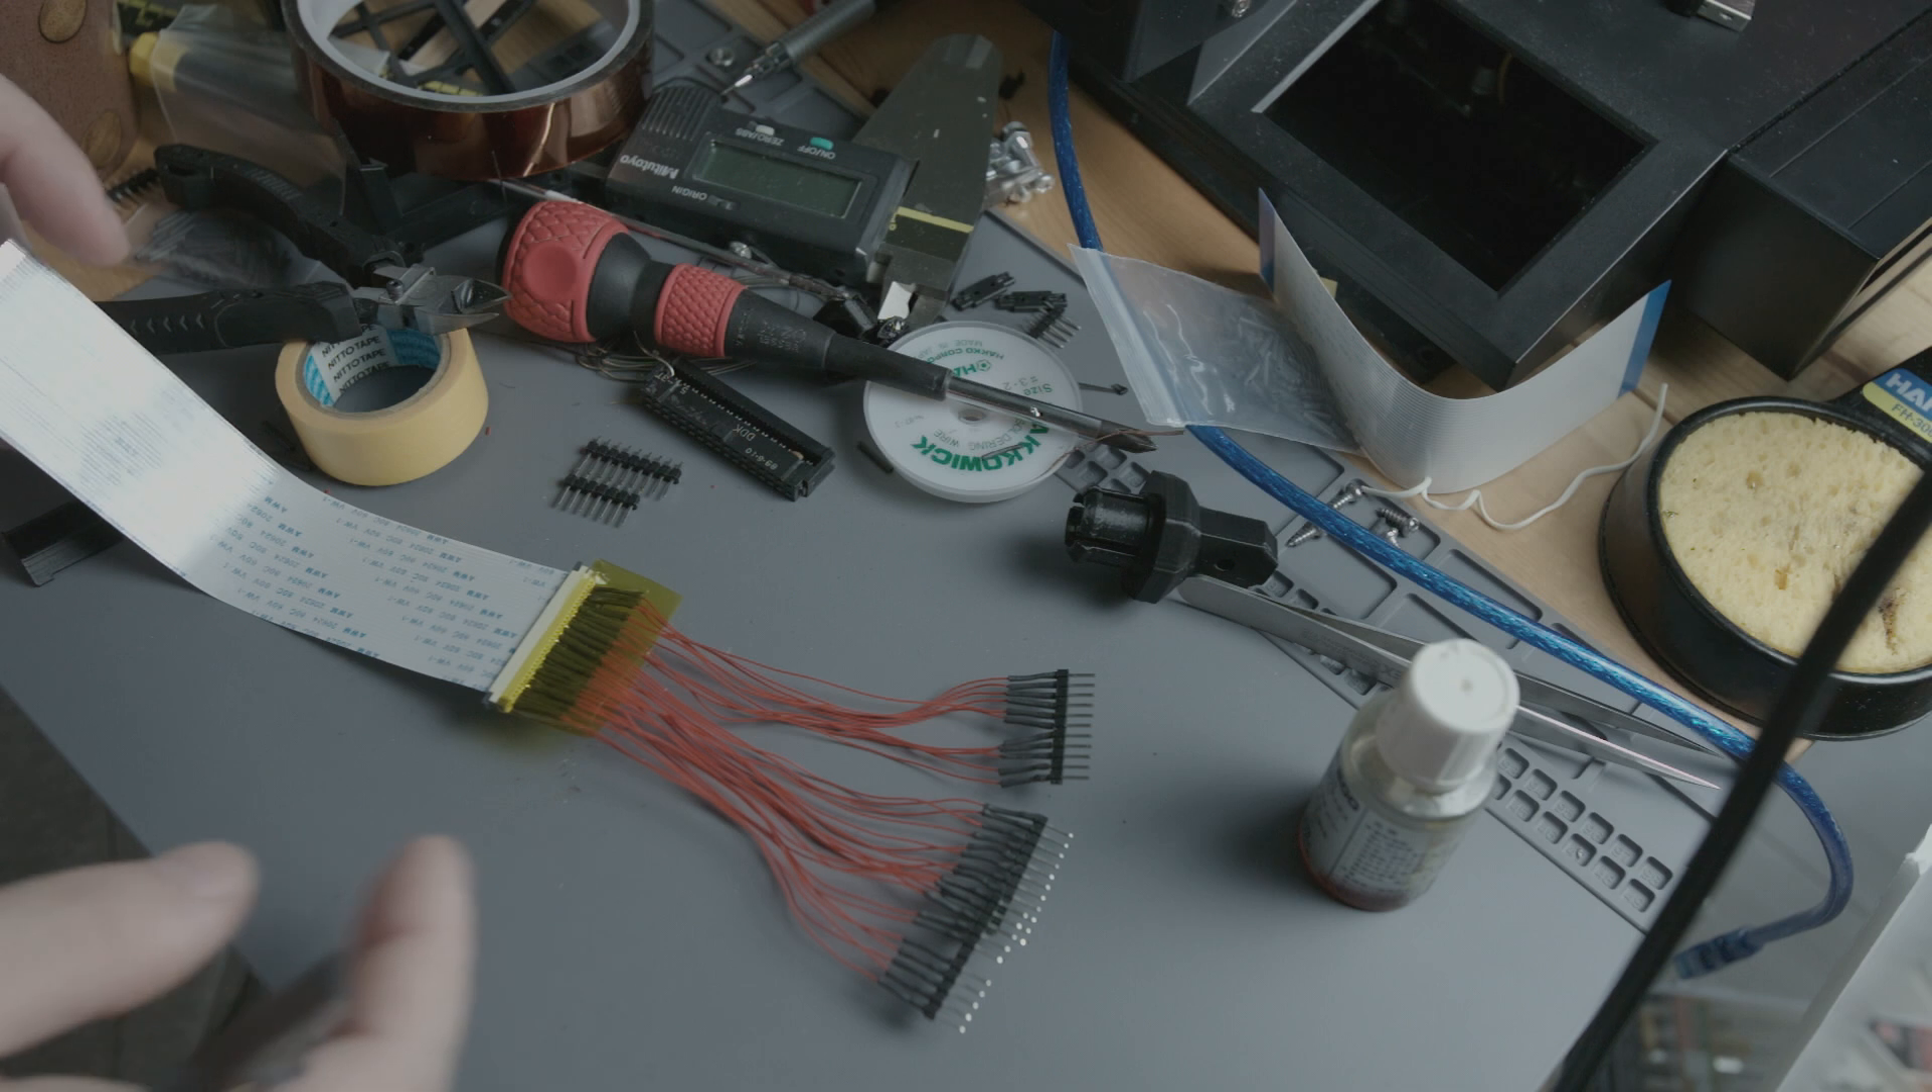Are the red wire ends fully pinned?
Yes.